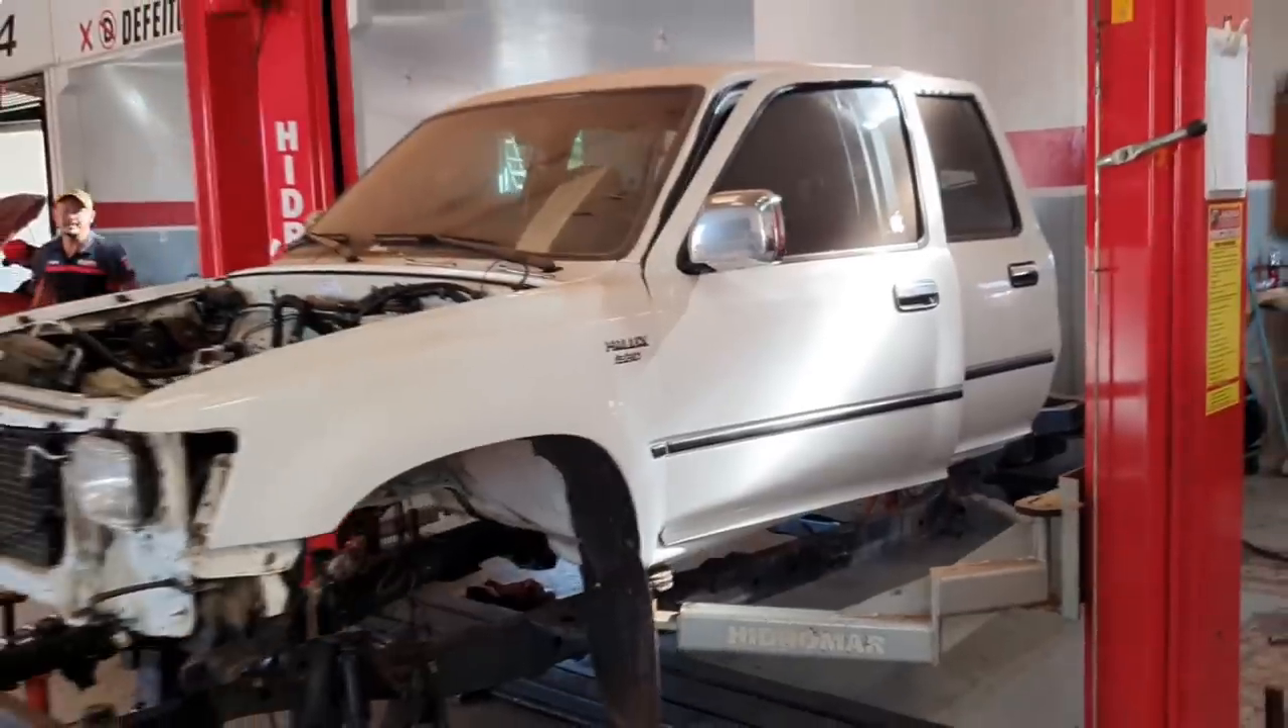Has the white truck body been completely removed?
No.